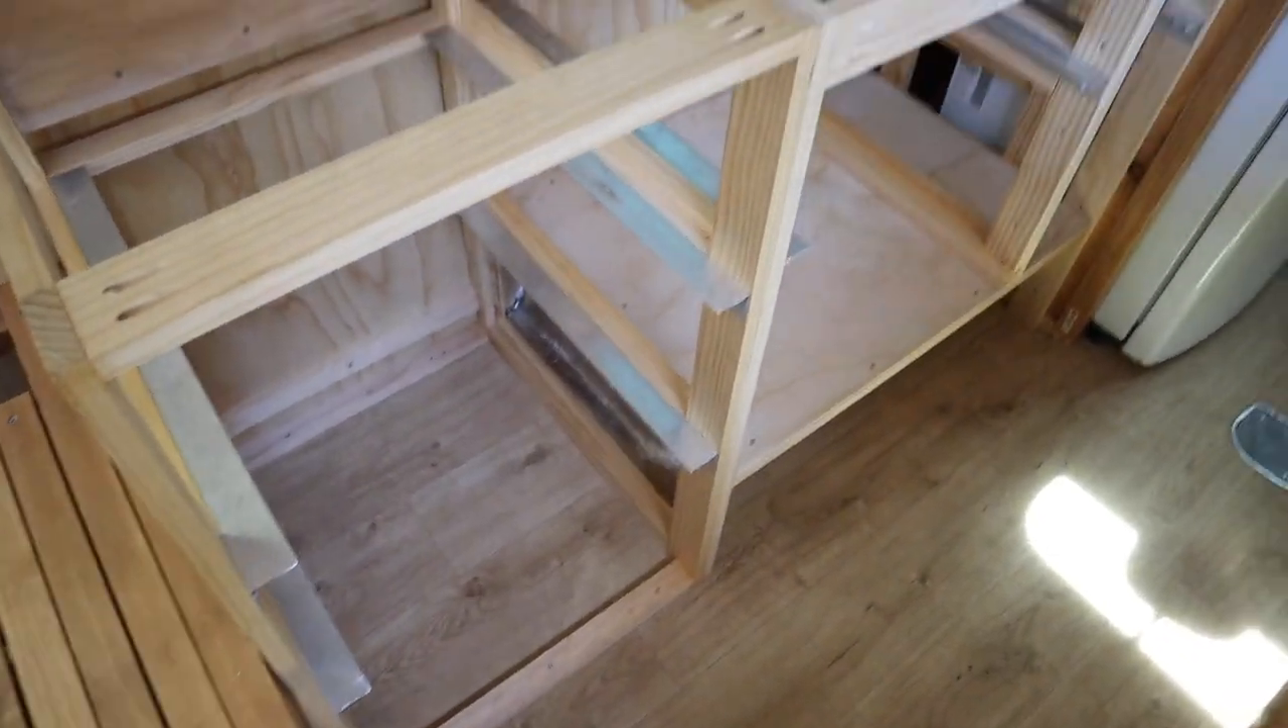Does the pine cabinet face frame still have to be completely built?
No.